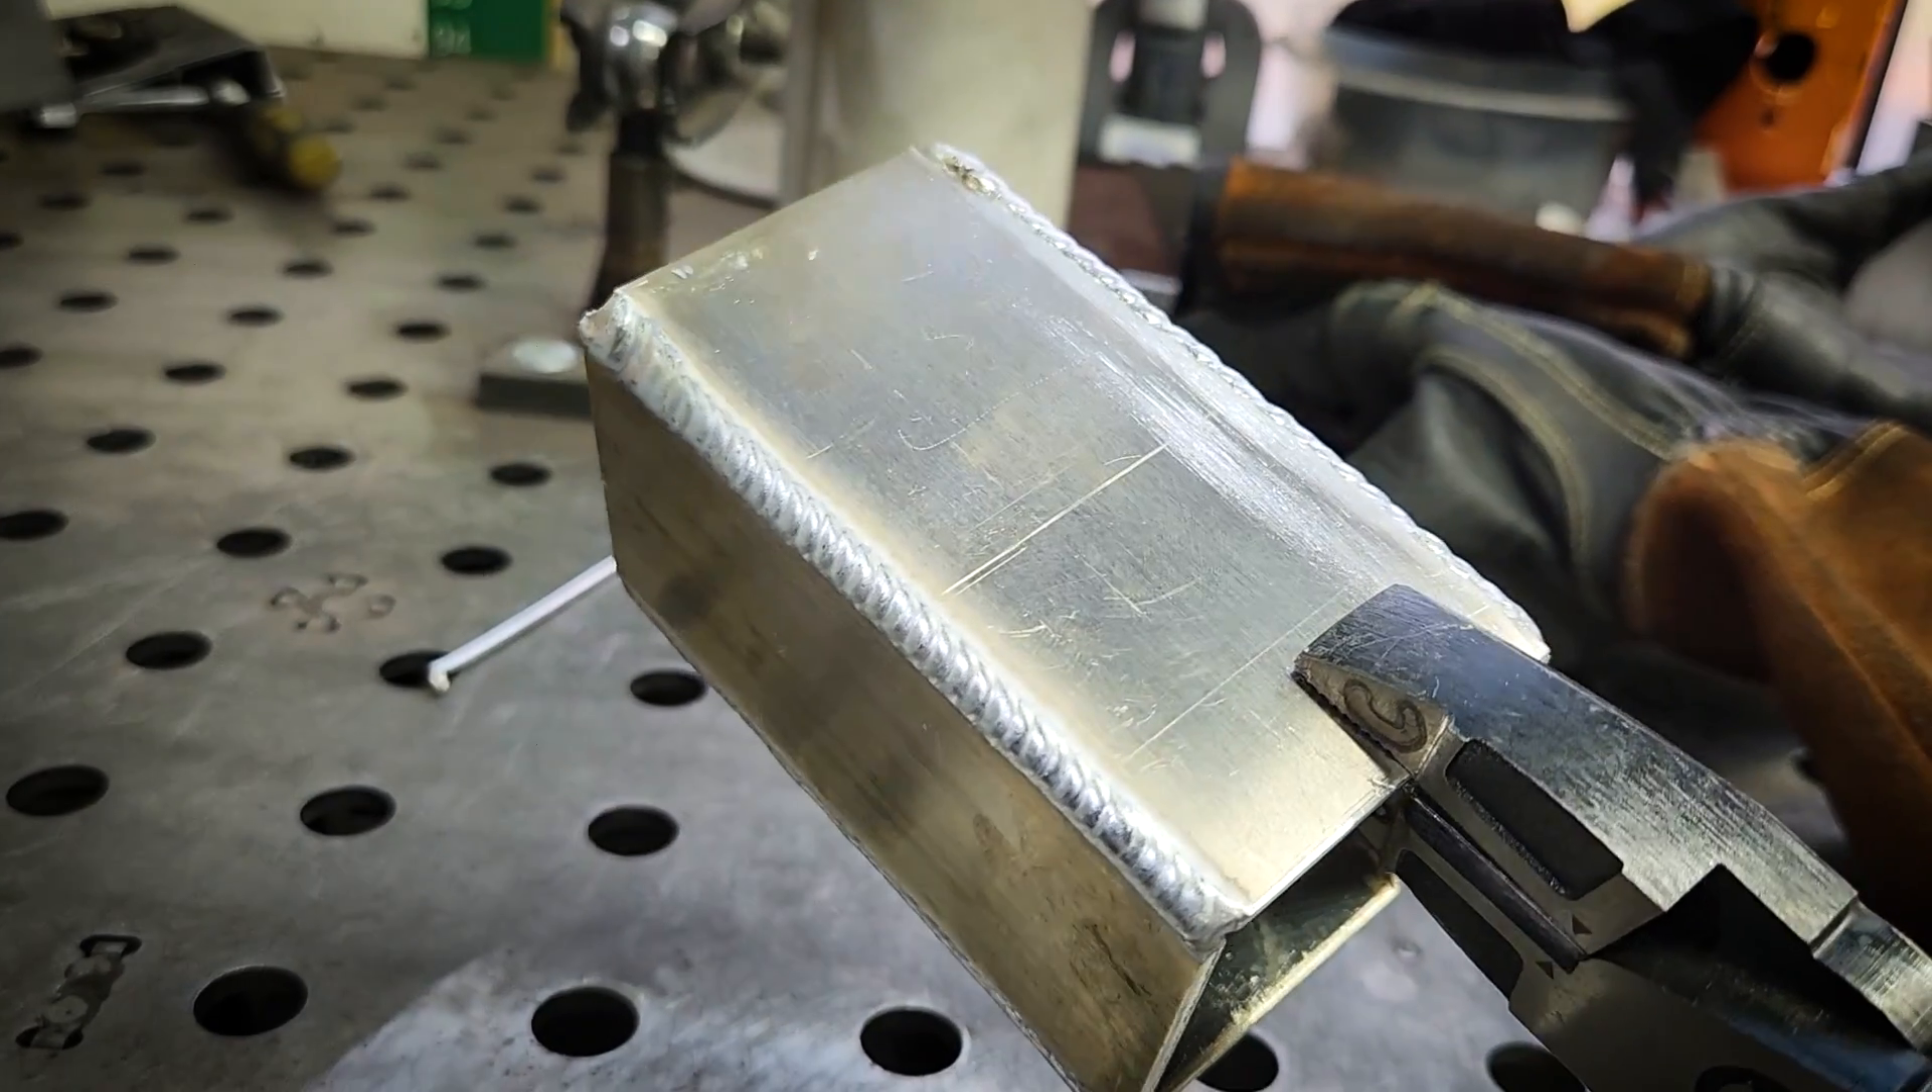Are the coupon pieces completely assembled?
Yes.